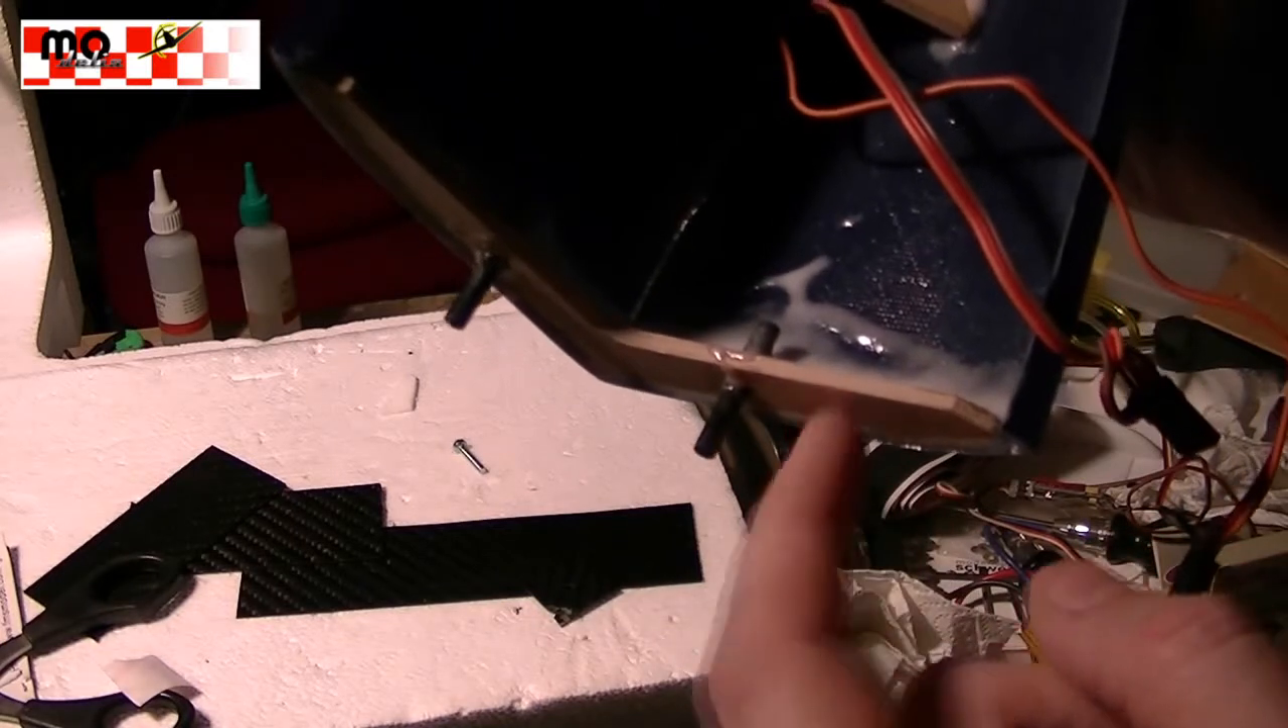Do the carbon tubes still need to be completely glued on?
No.